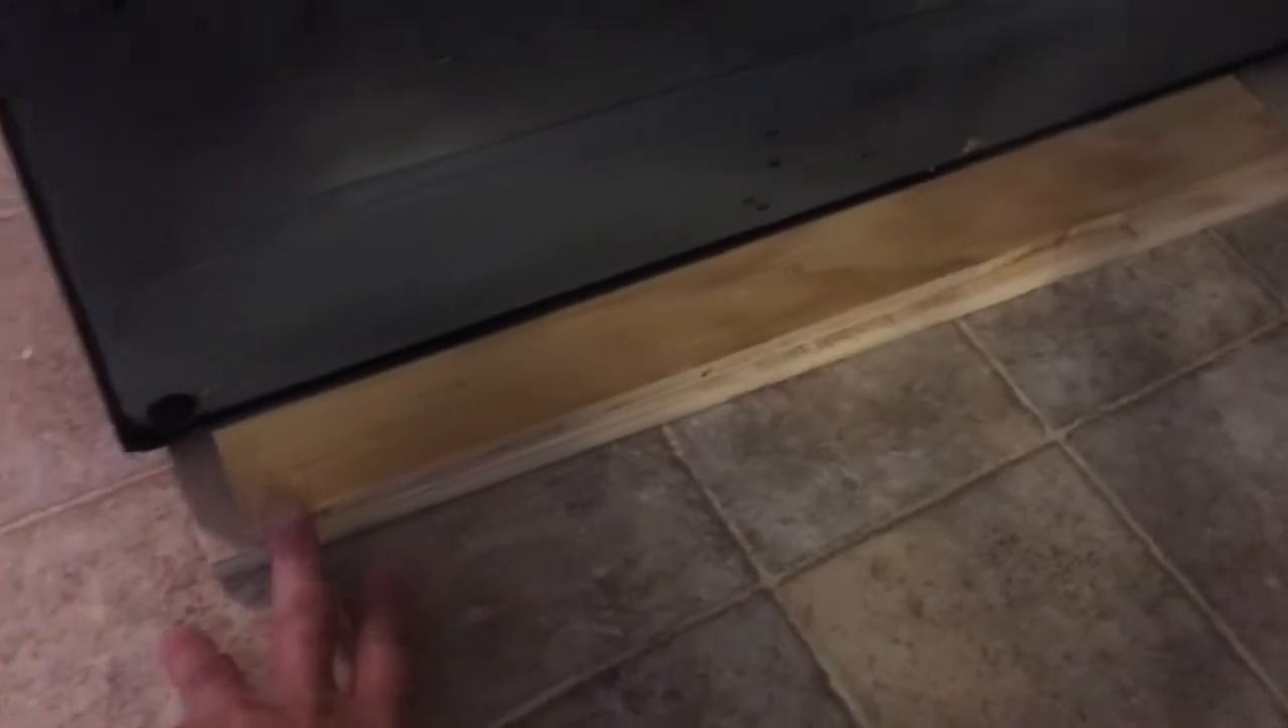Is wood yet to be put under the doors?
No.